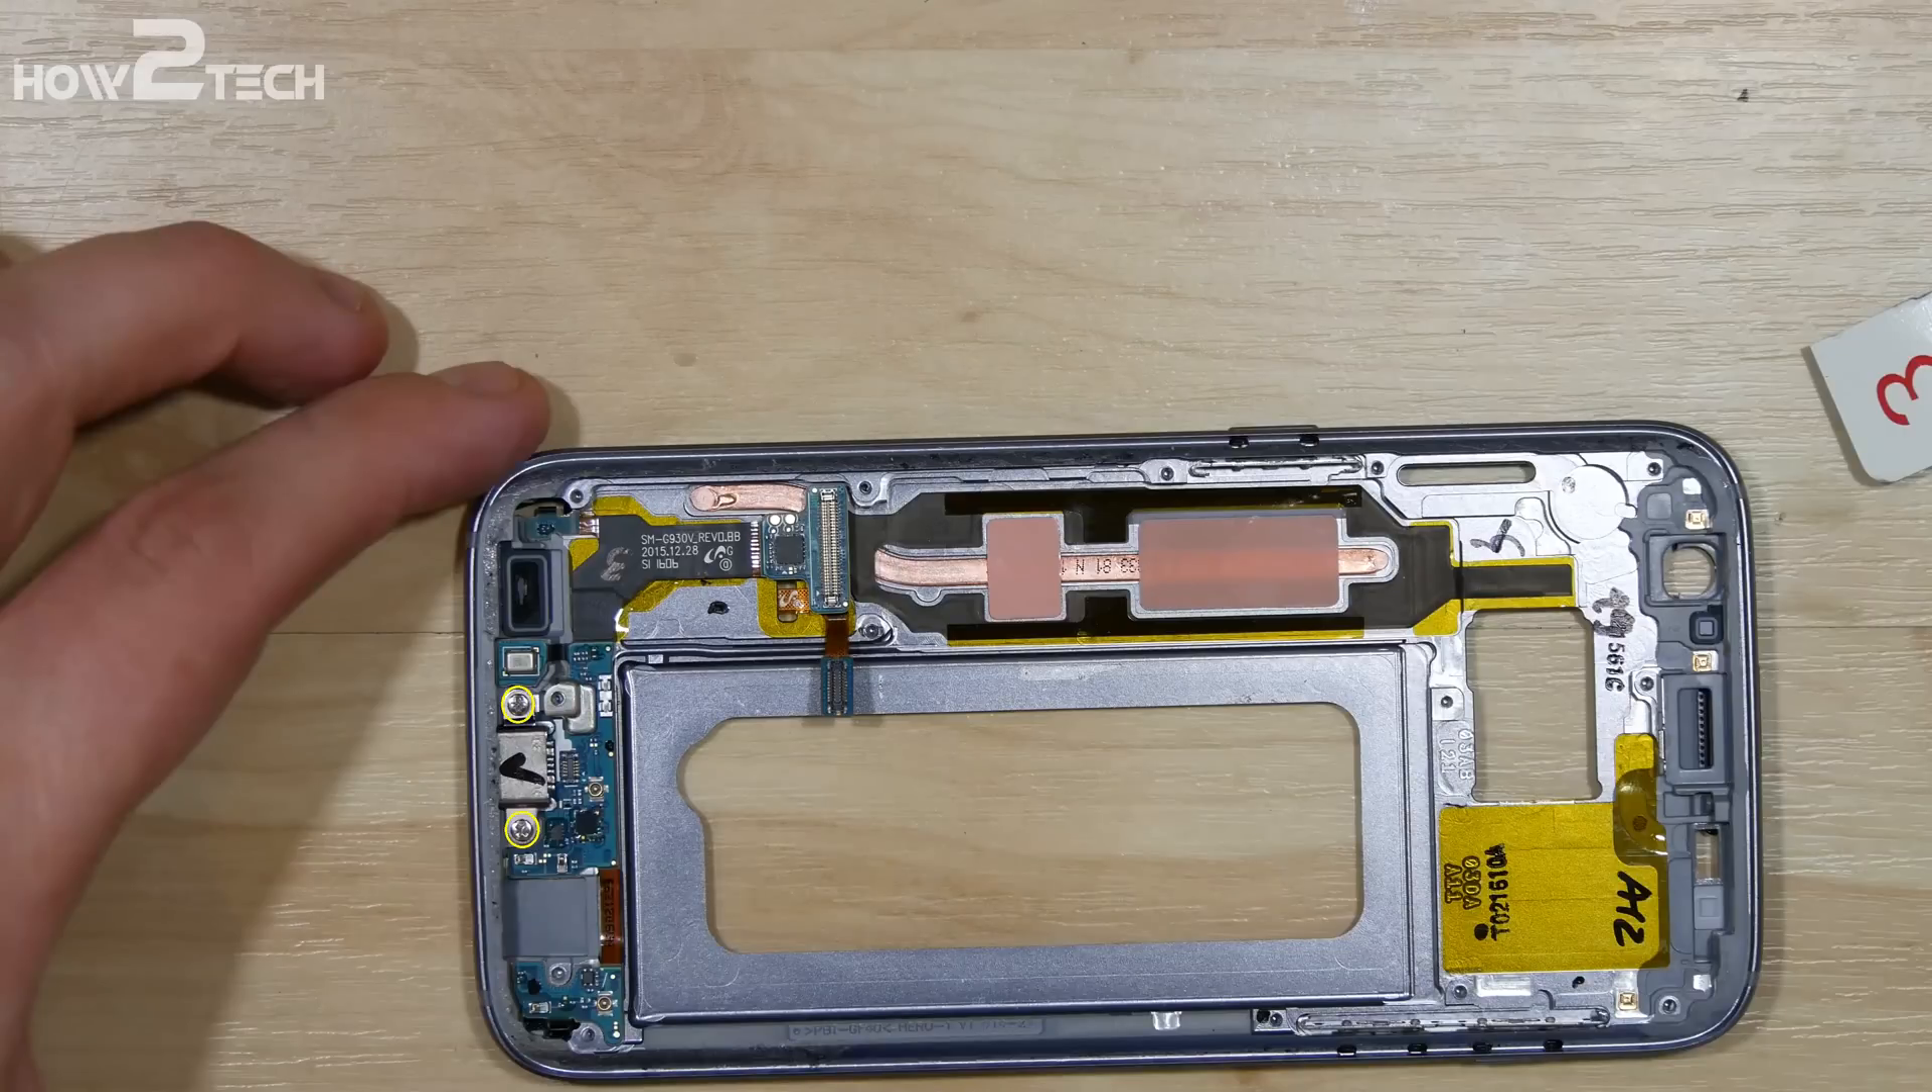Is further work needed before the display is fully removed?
No.